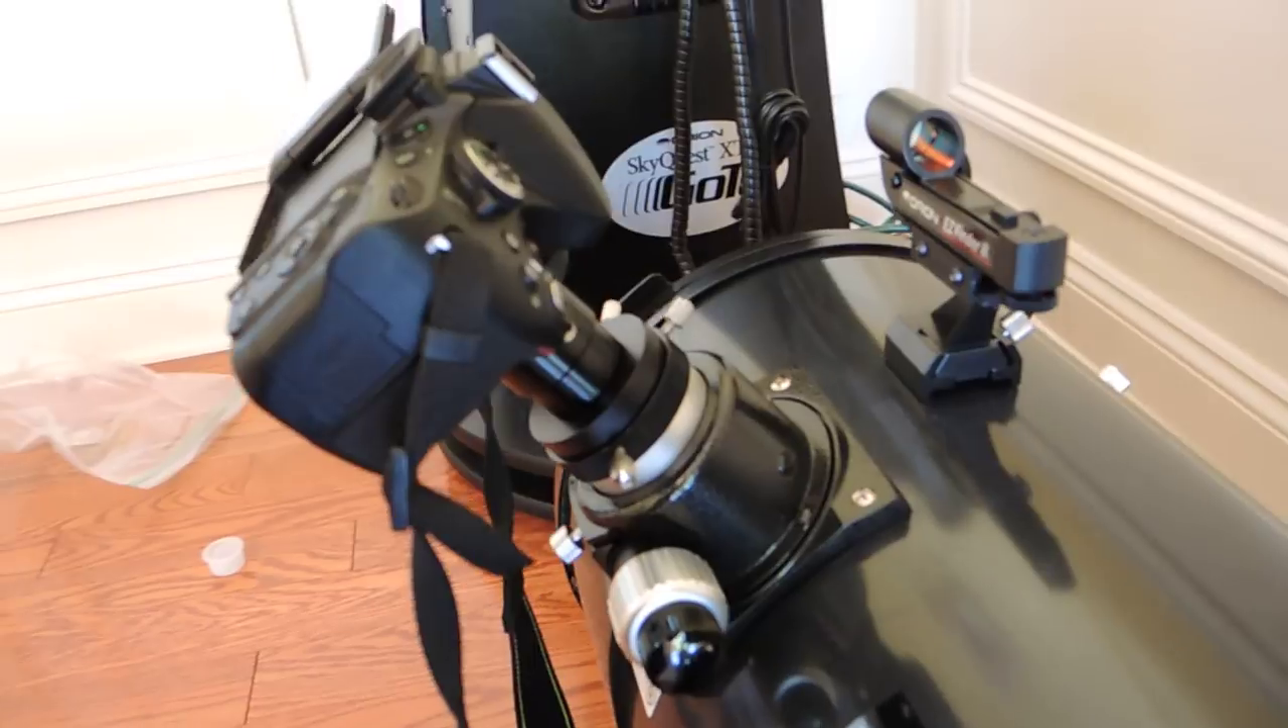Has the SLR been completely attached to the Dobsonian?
Yes.